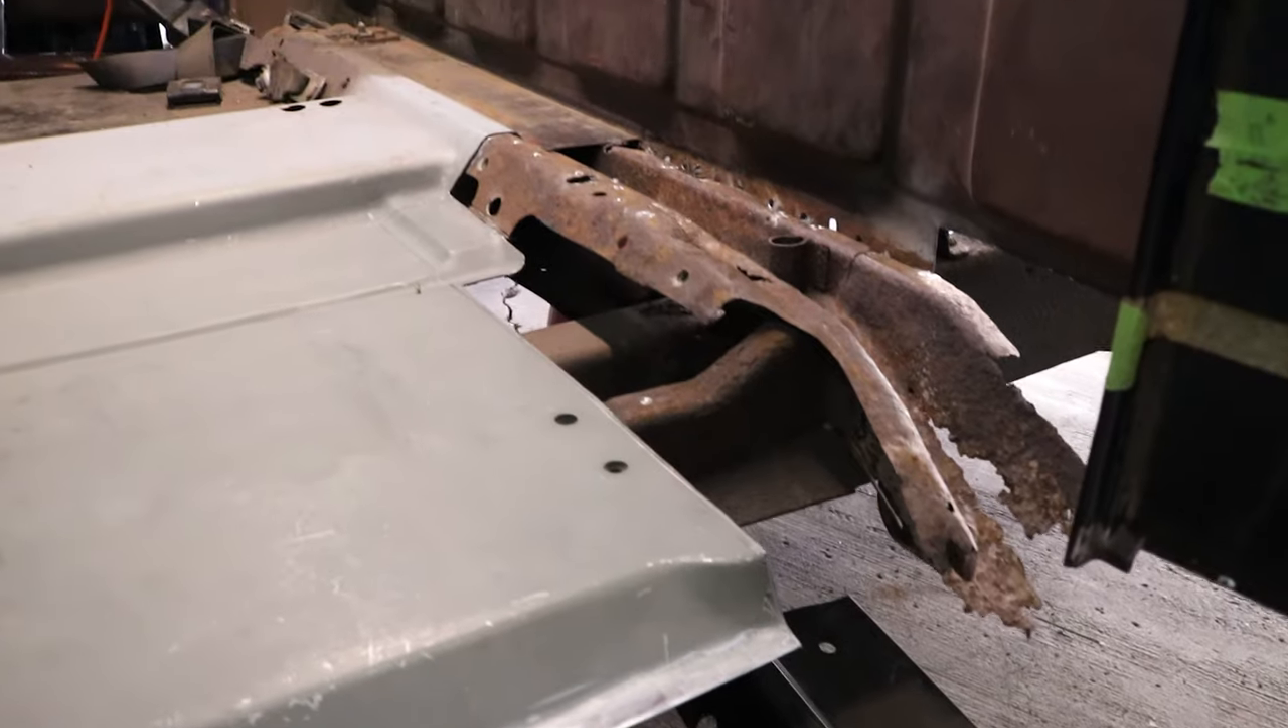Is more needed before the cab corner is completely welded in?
Yes.